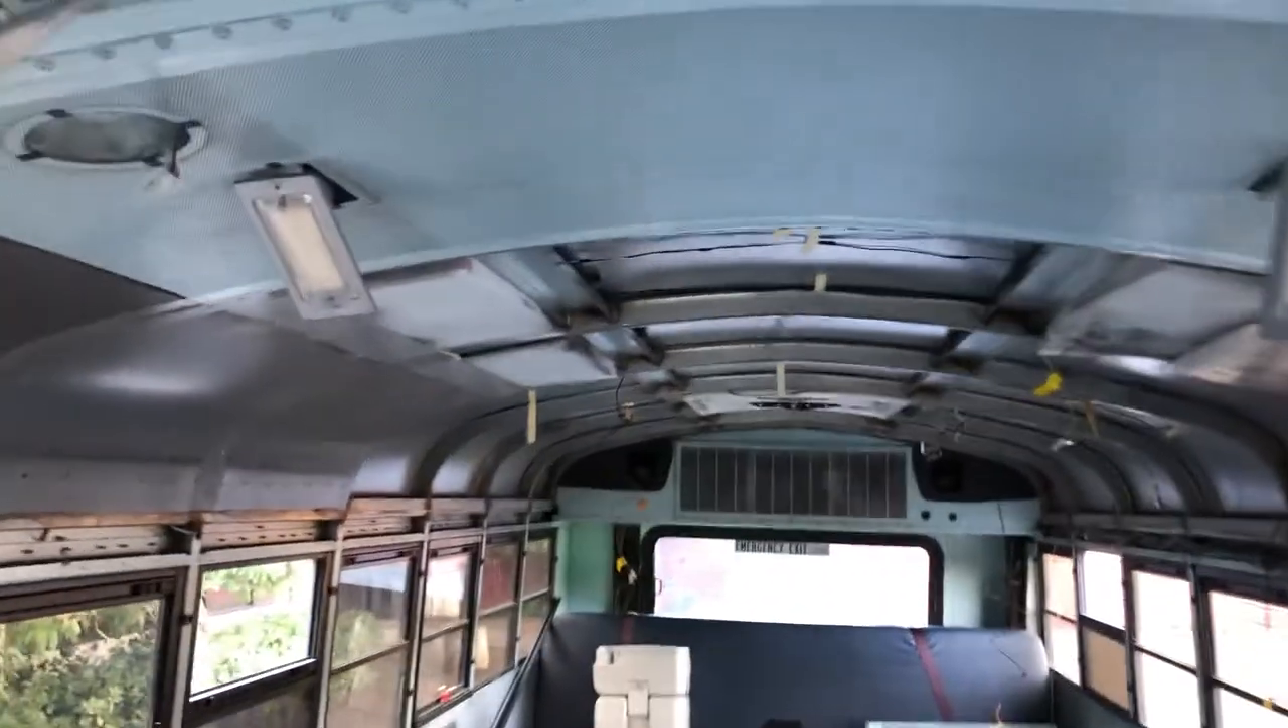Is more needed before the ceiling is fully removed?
Yes.